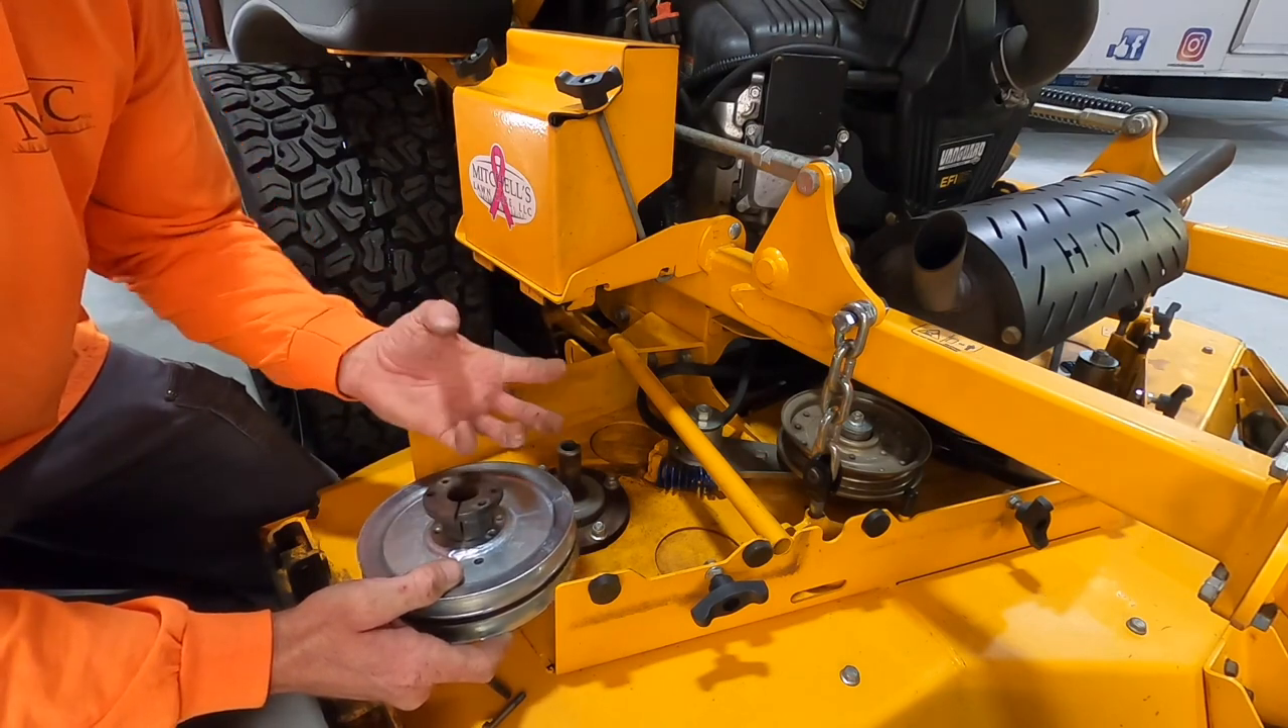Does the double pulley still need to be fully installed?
Yes.